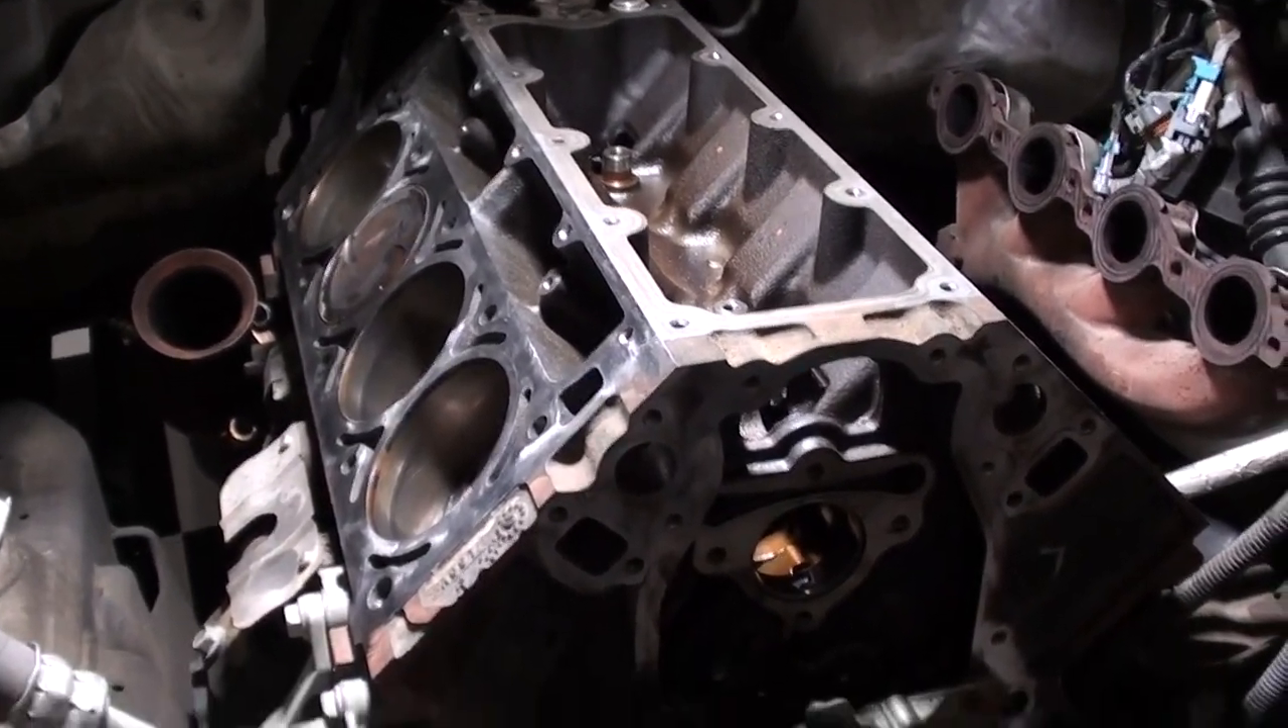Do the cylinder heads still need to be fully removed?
No.